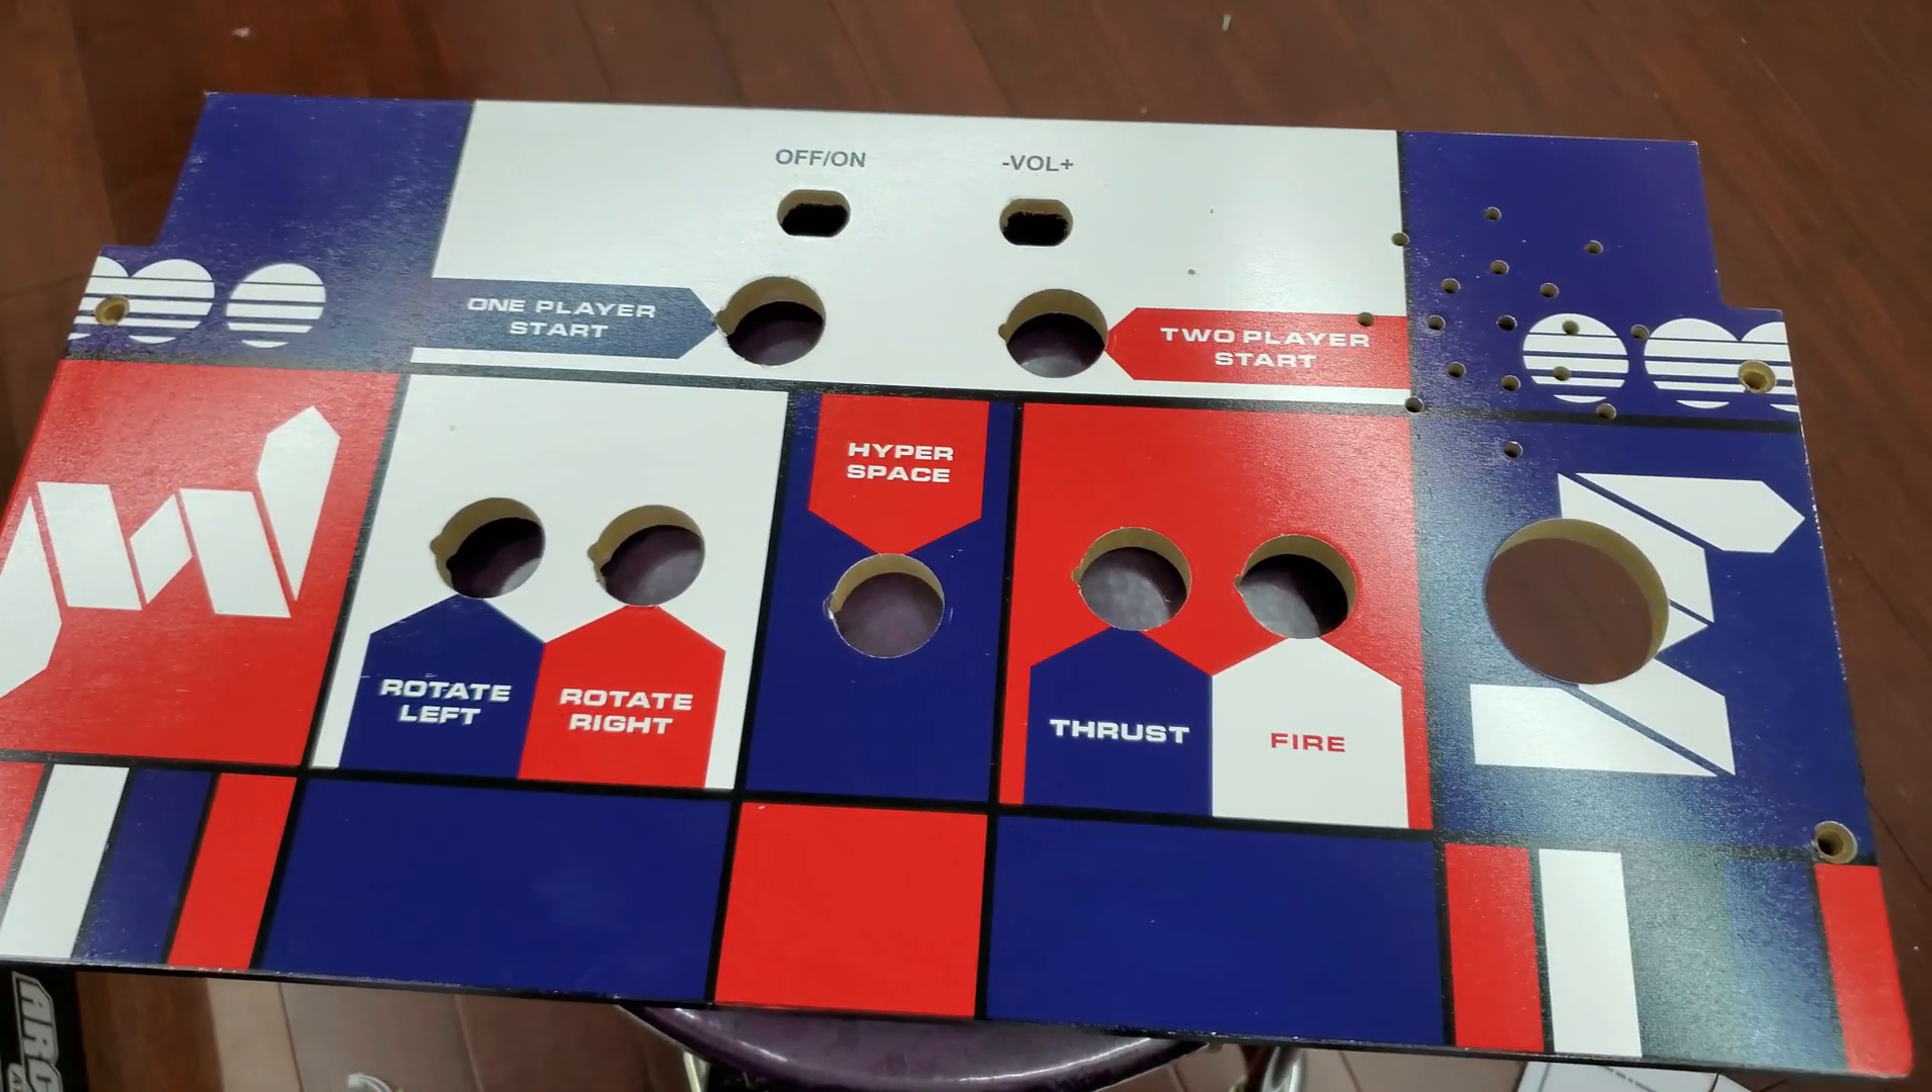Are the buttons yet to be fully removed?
No.